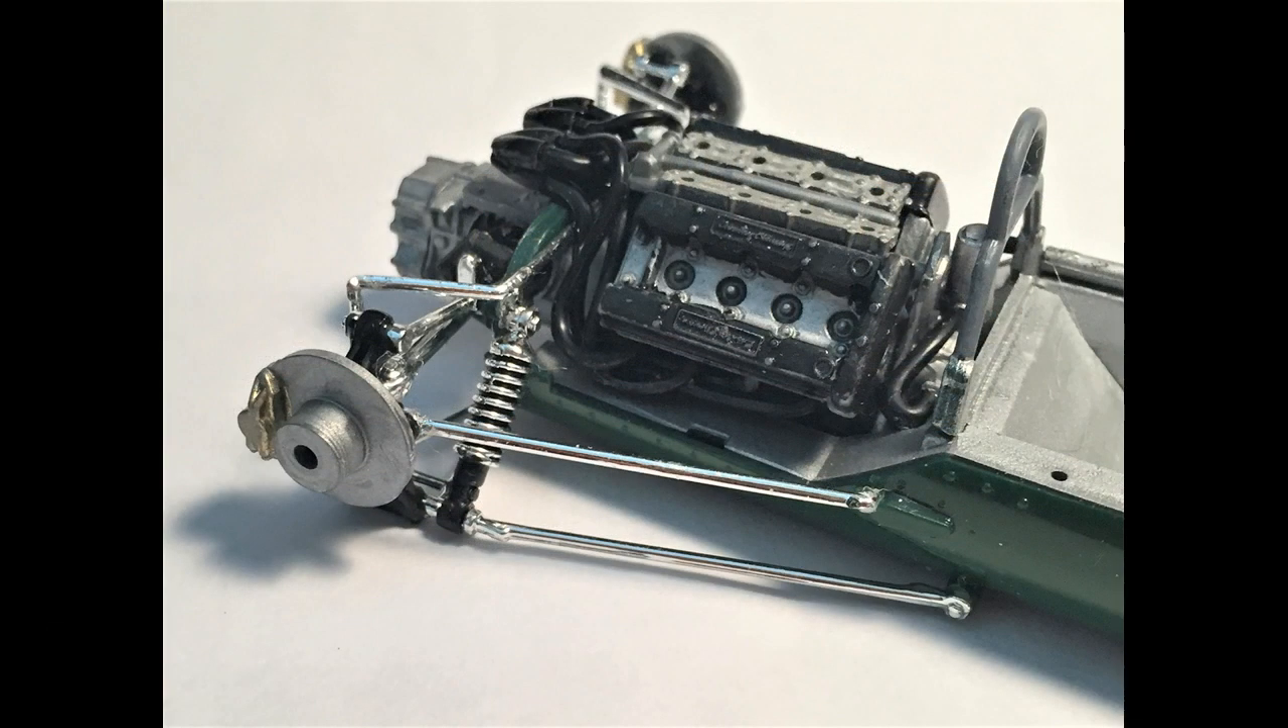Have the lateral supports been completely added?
Yes.